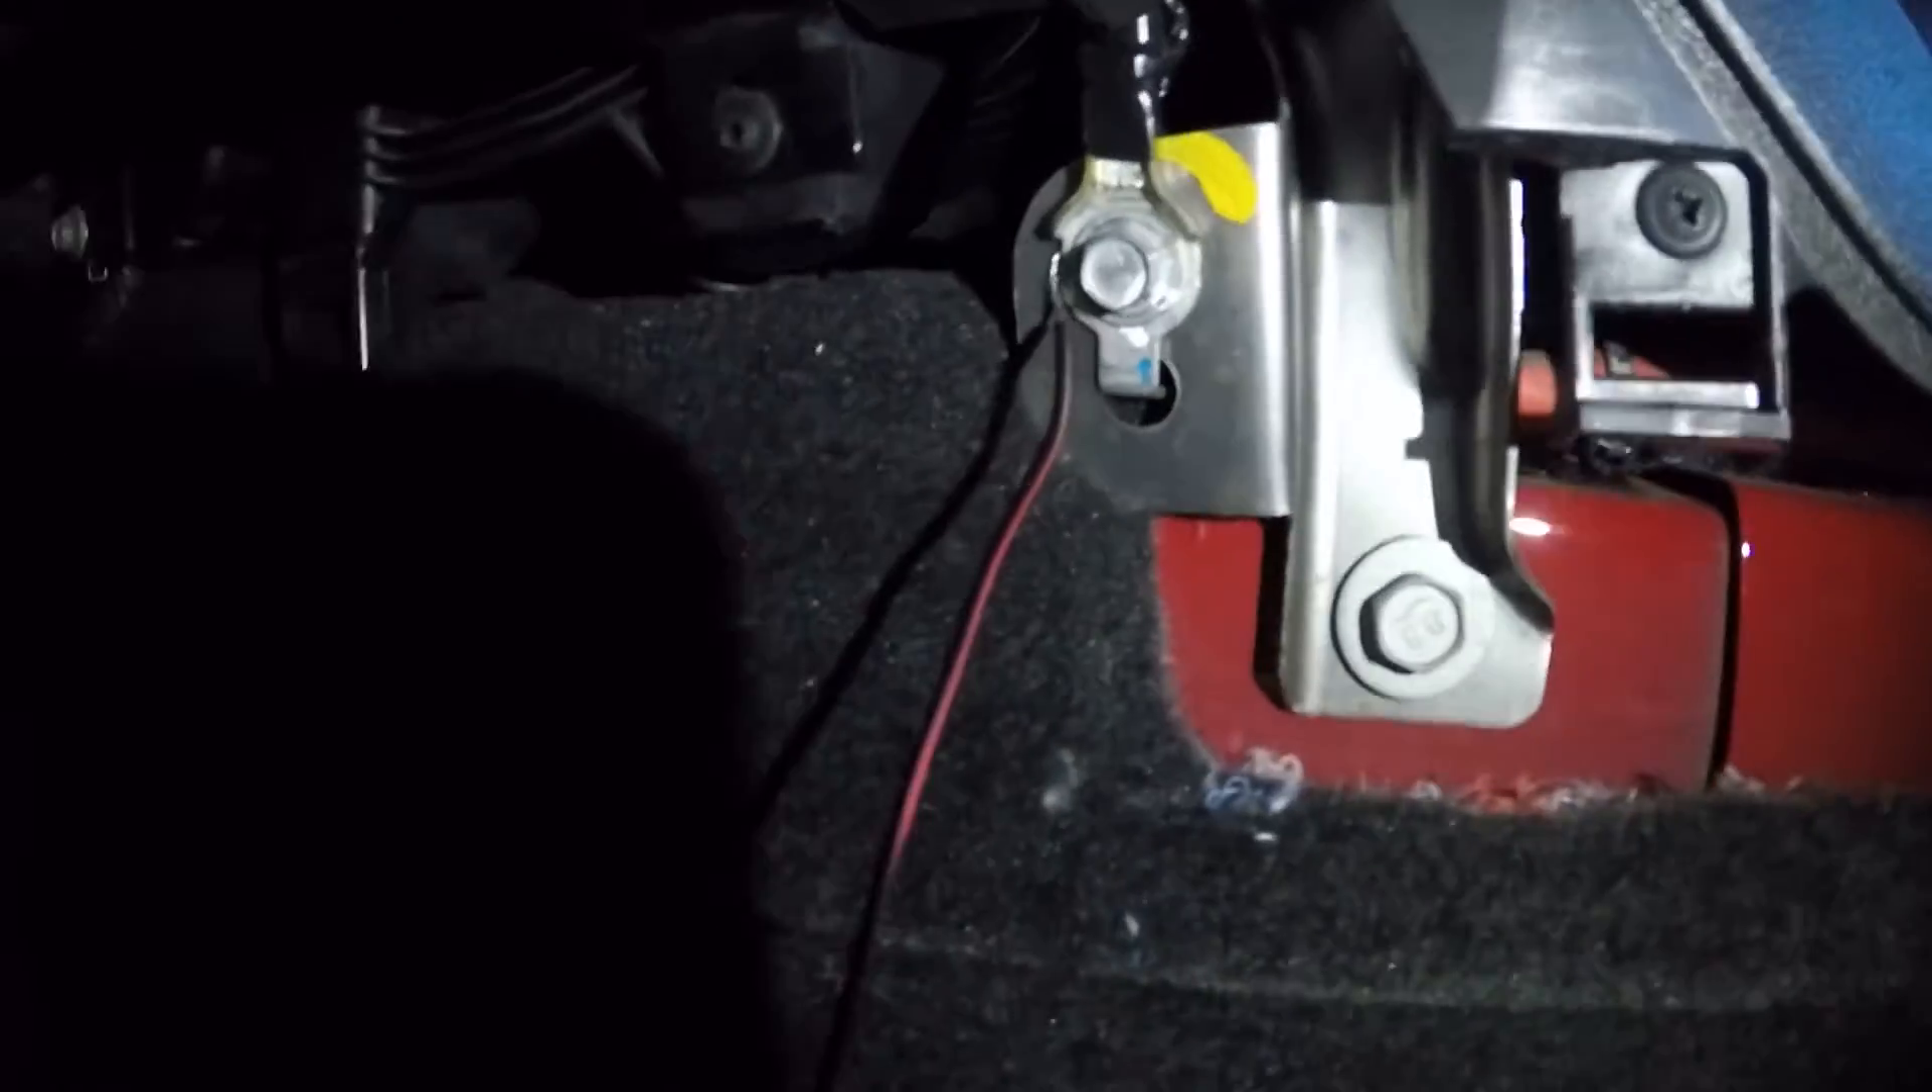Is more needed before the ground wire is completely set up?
No.